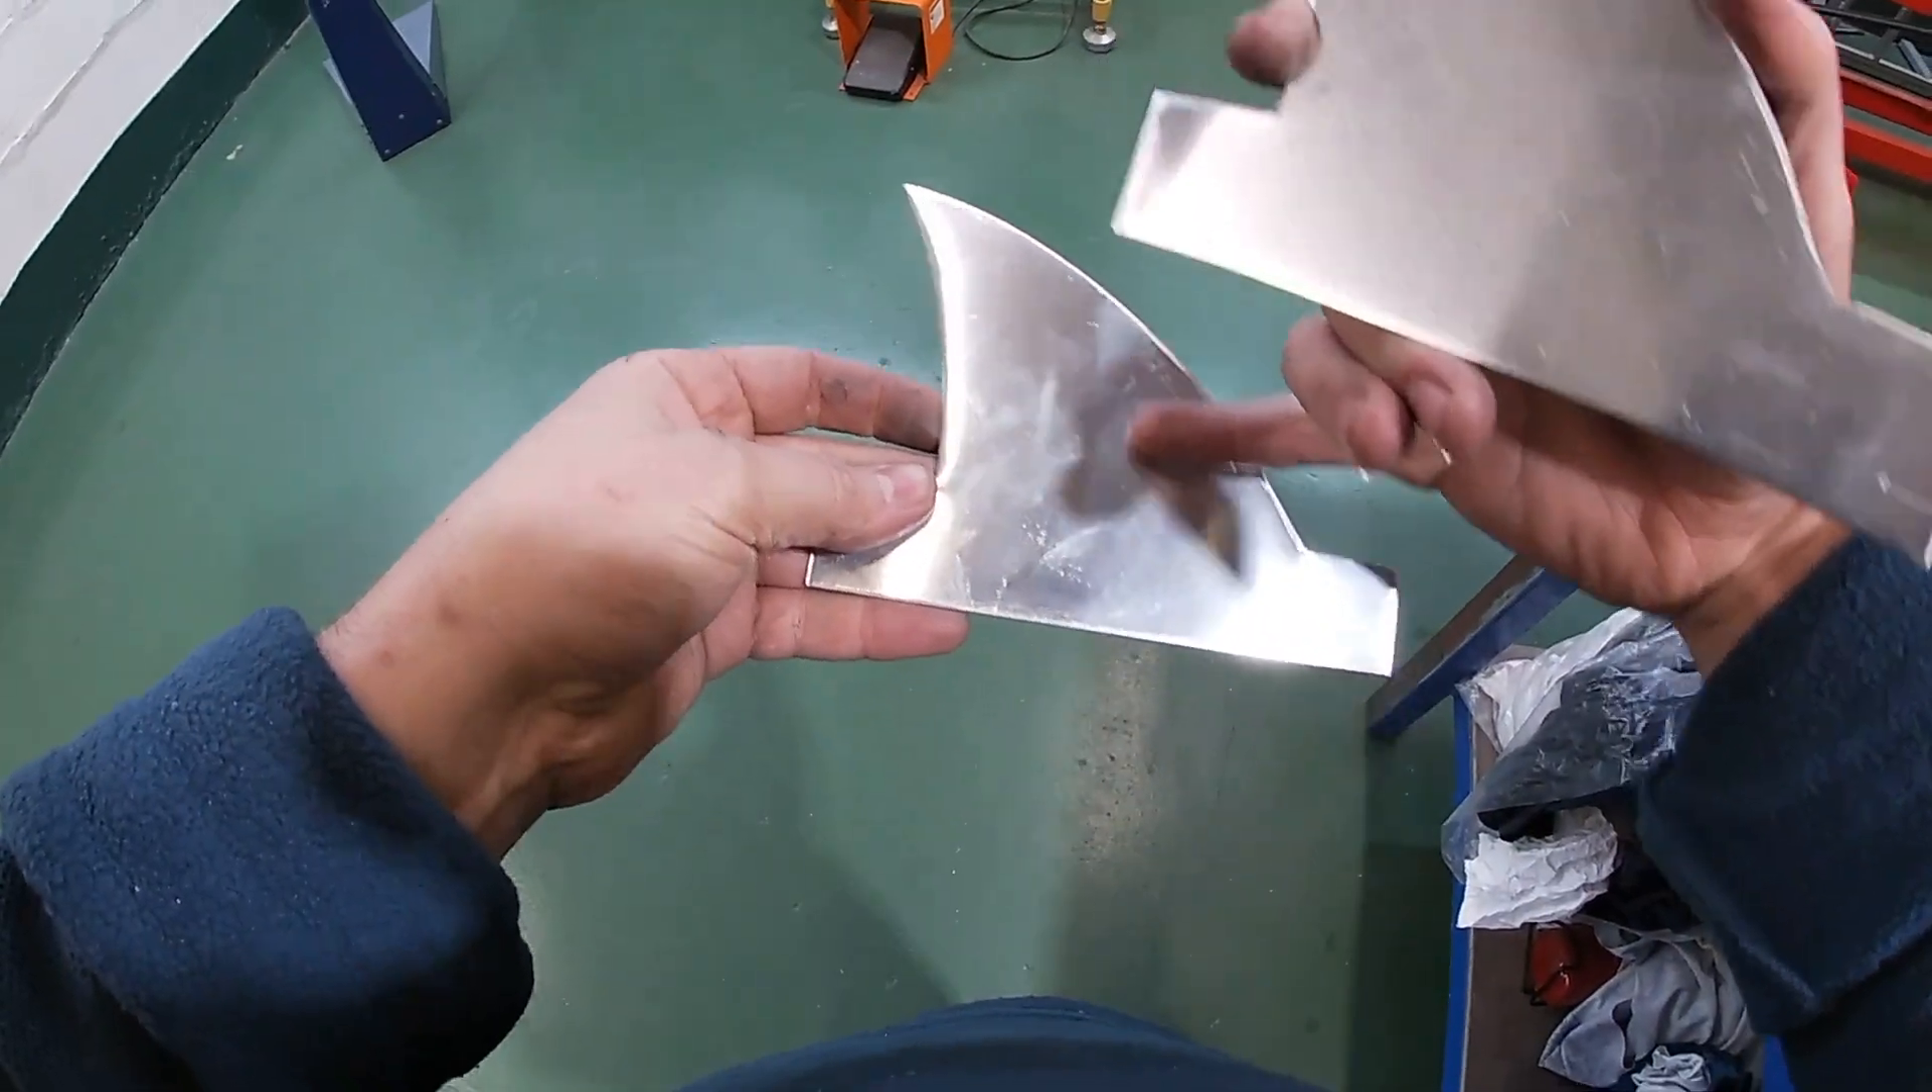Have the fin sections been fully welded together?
No.